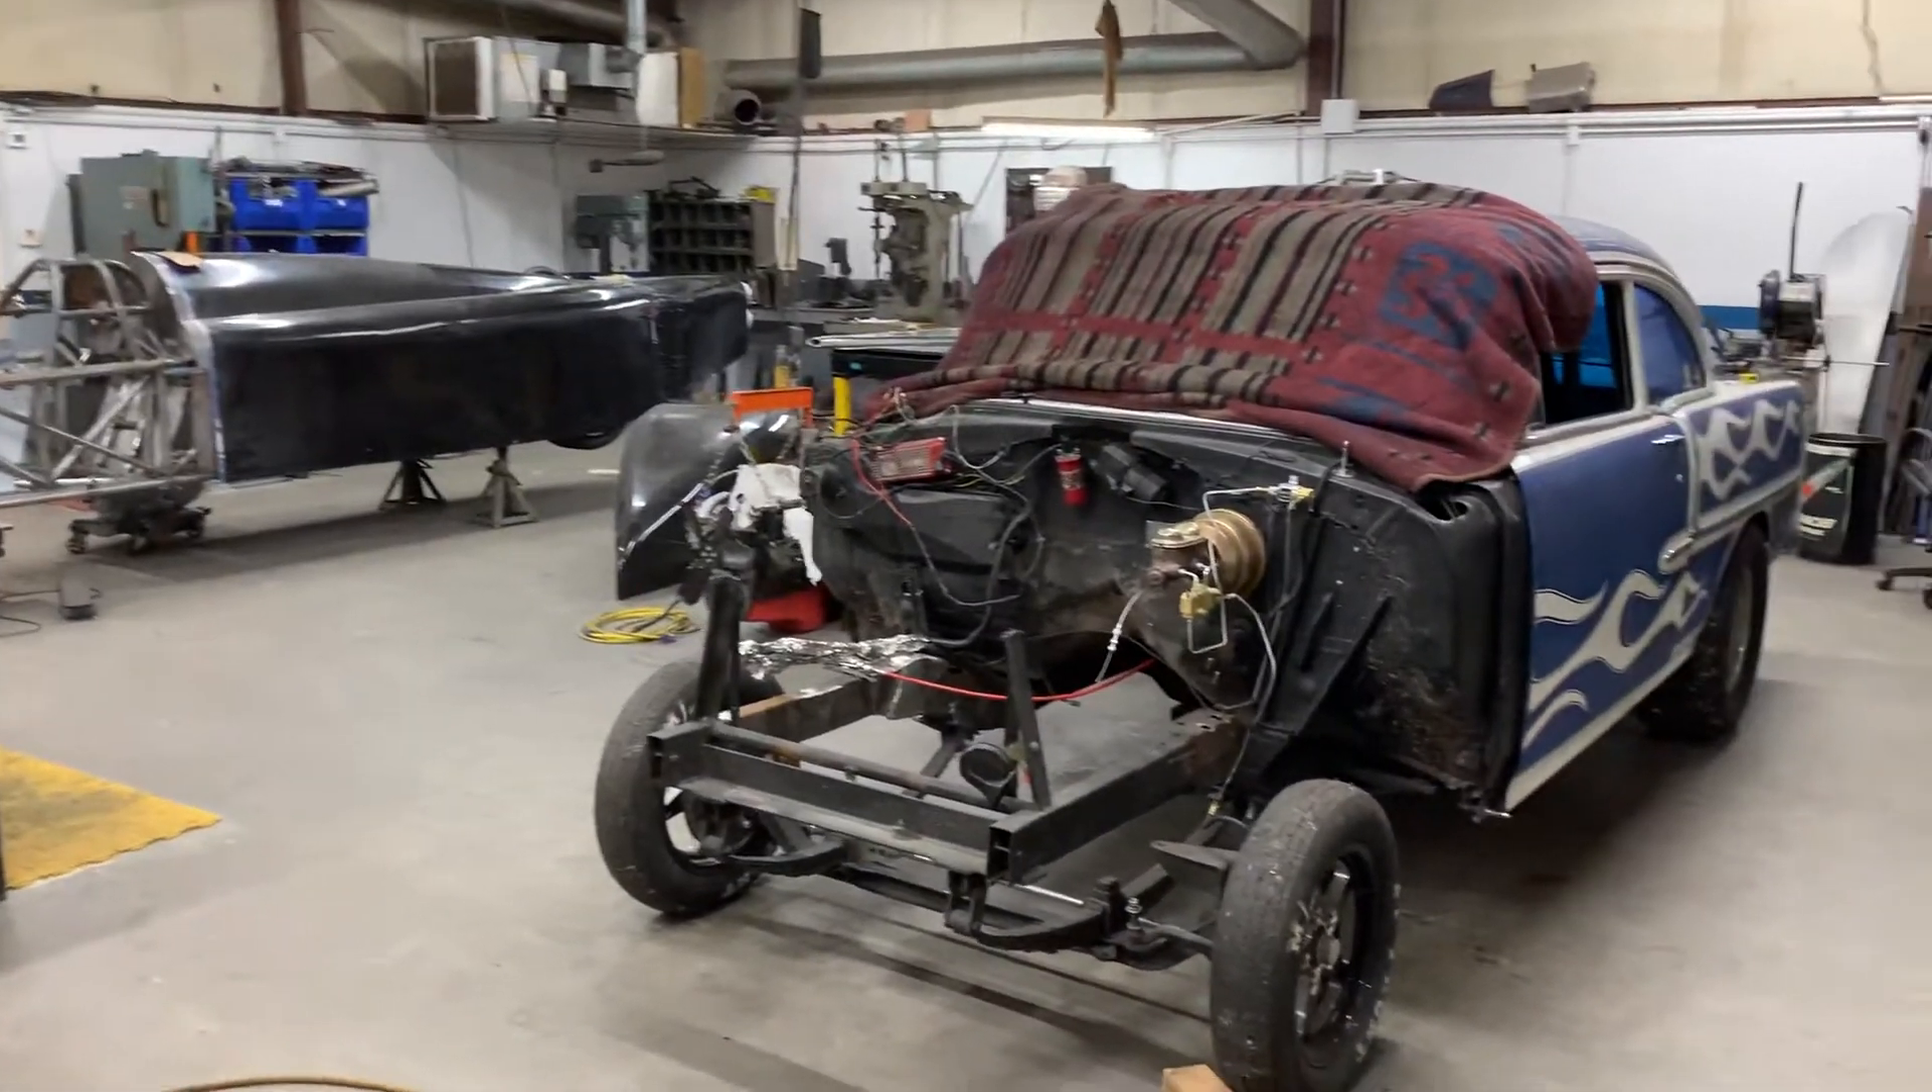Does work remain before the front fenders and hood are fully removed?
No.